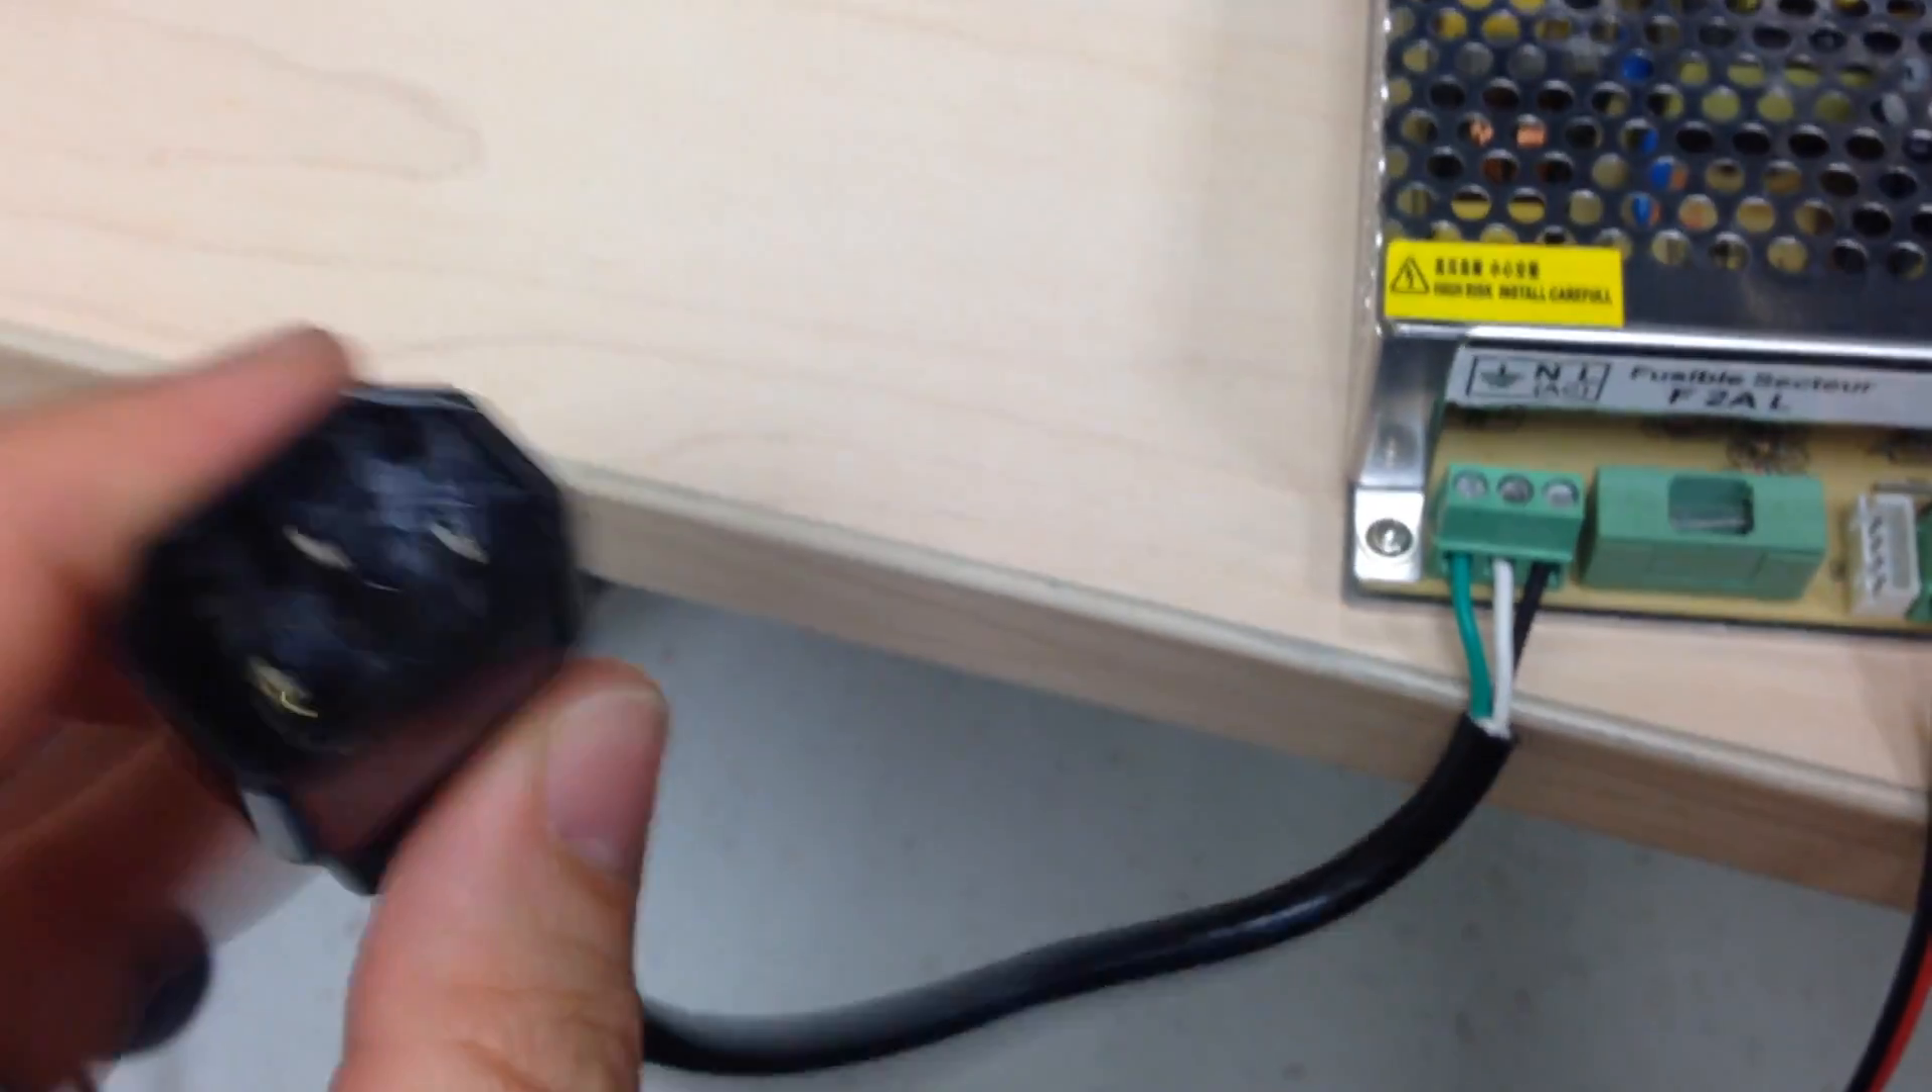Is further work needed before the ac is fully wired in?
No.